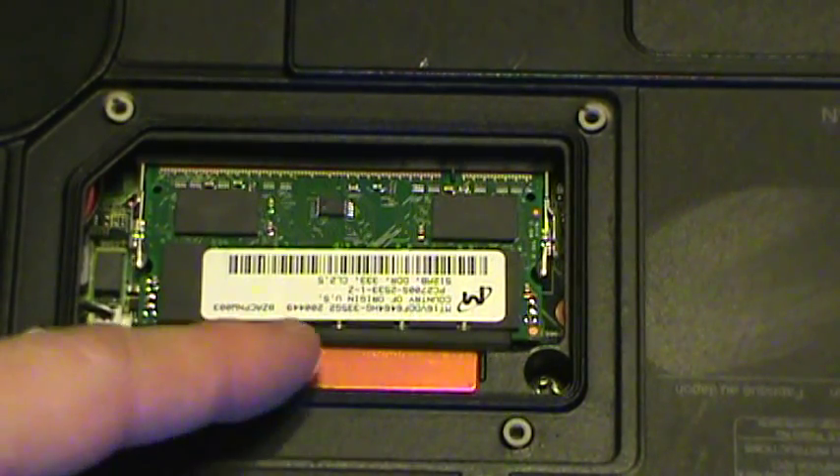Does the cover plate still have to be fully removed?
No.